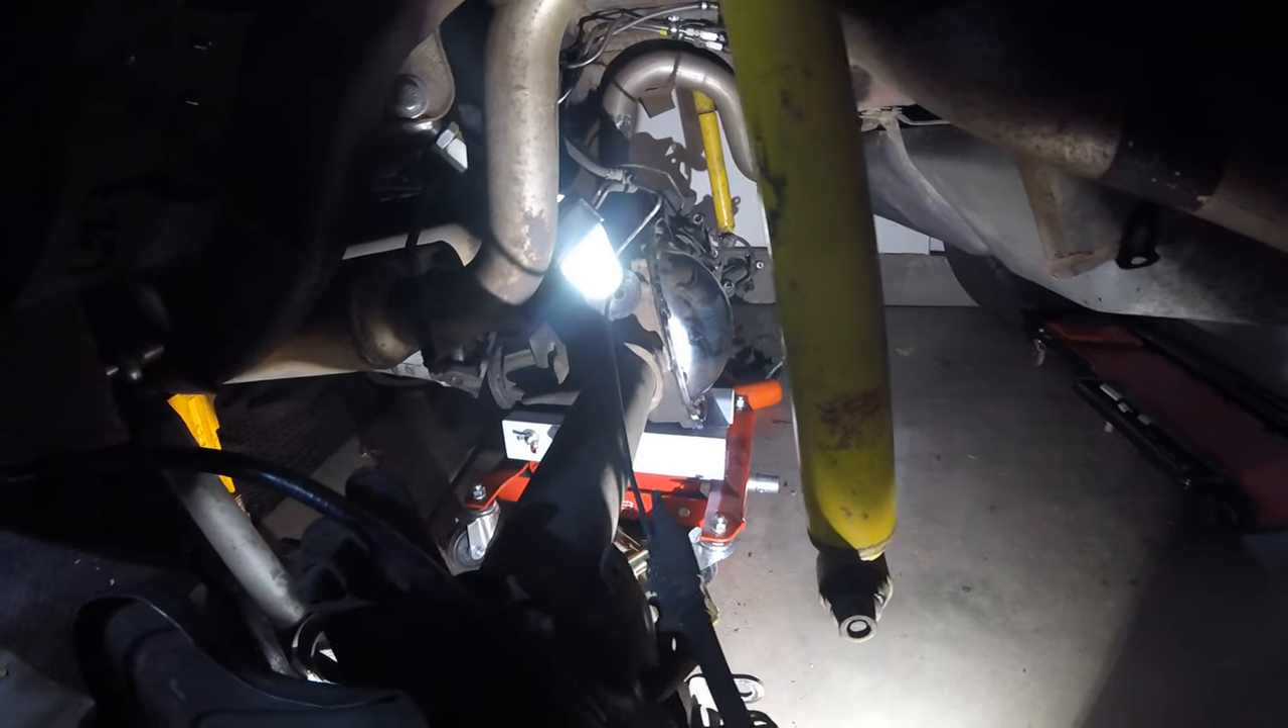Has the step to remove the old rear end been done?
No.